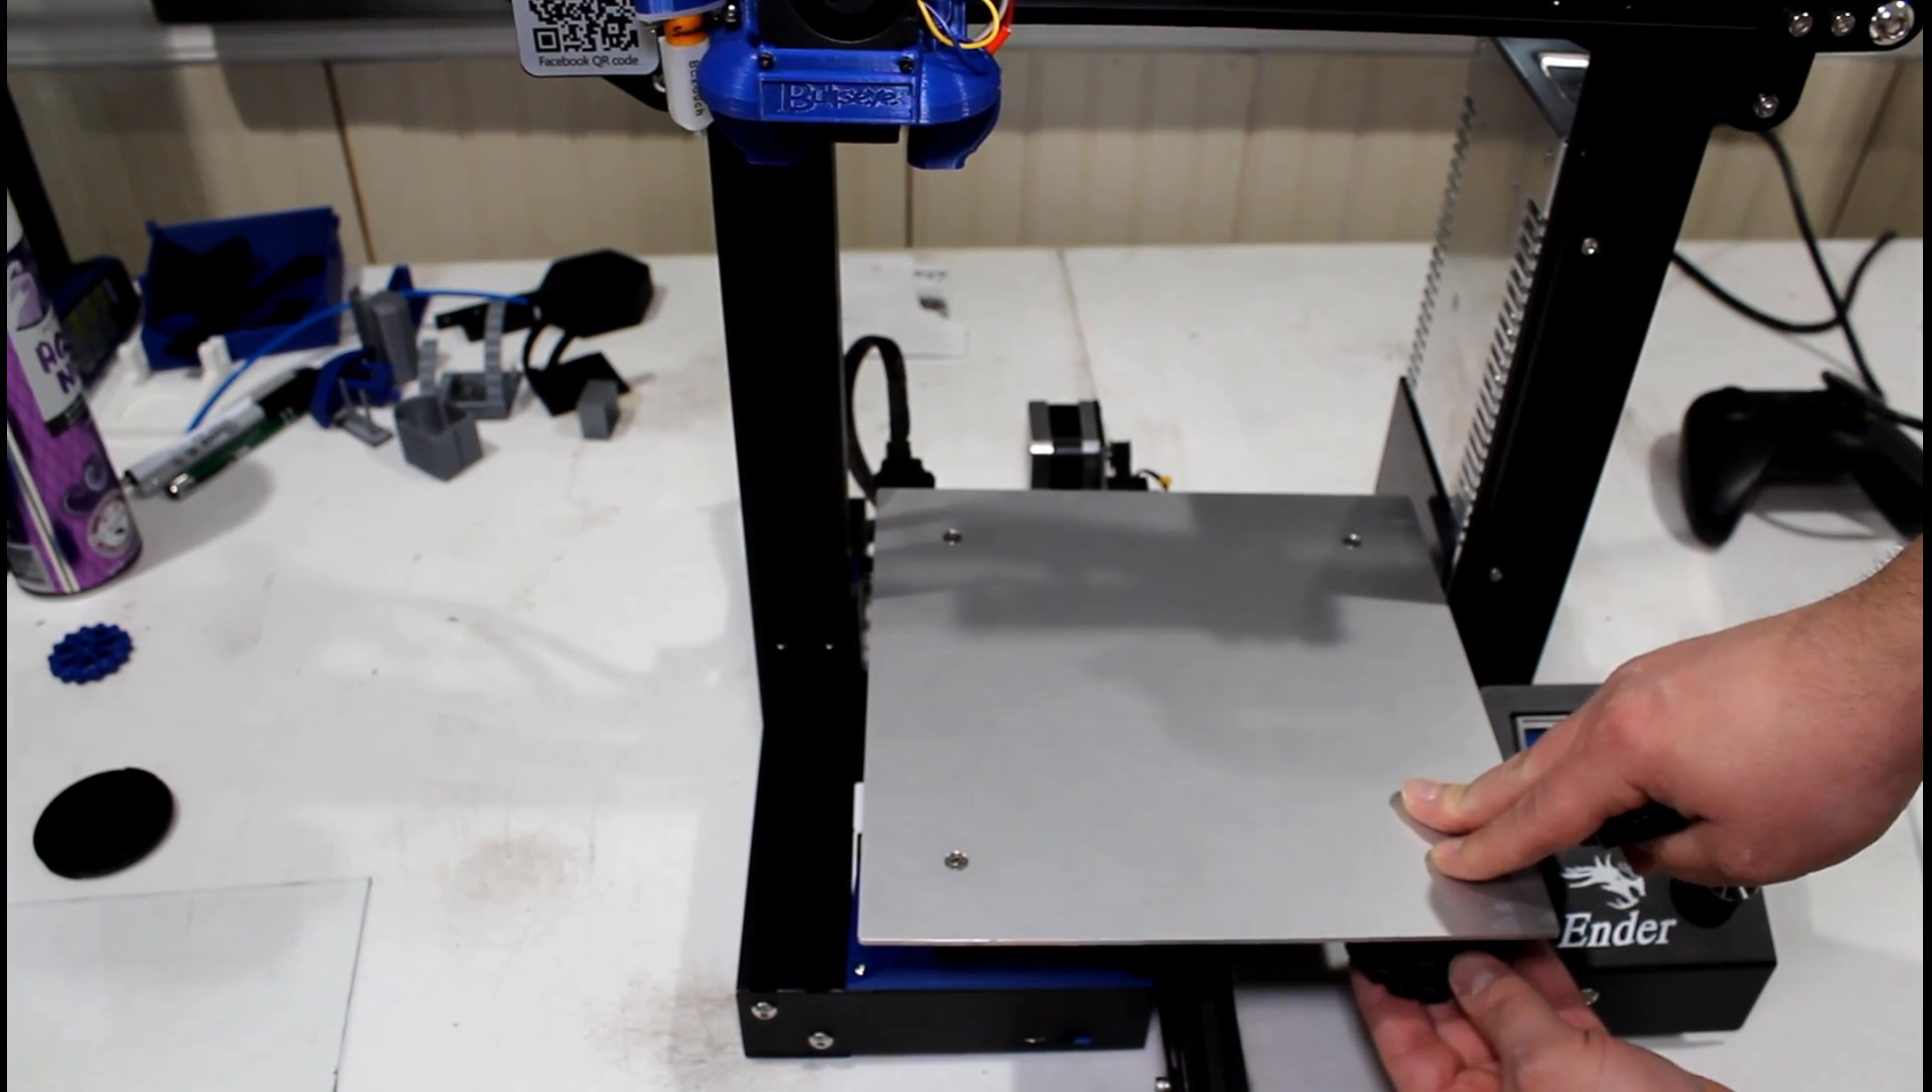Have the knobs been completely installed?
No.